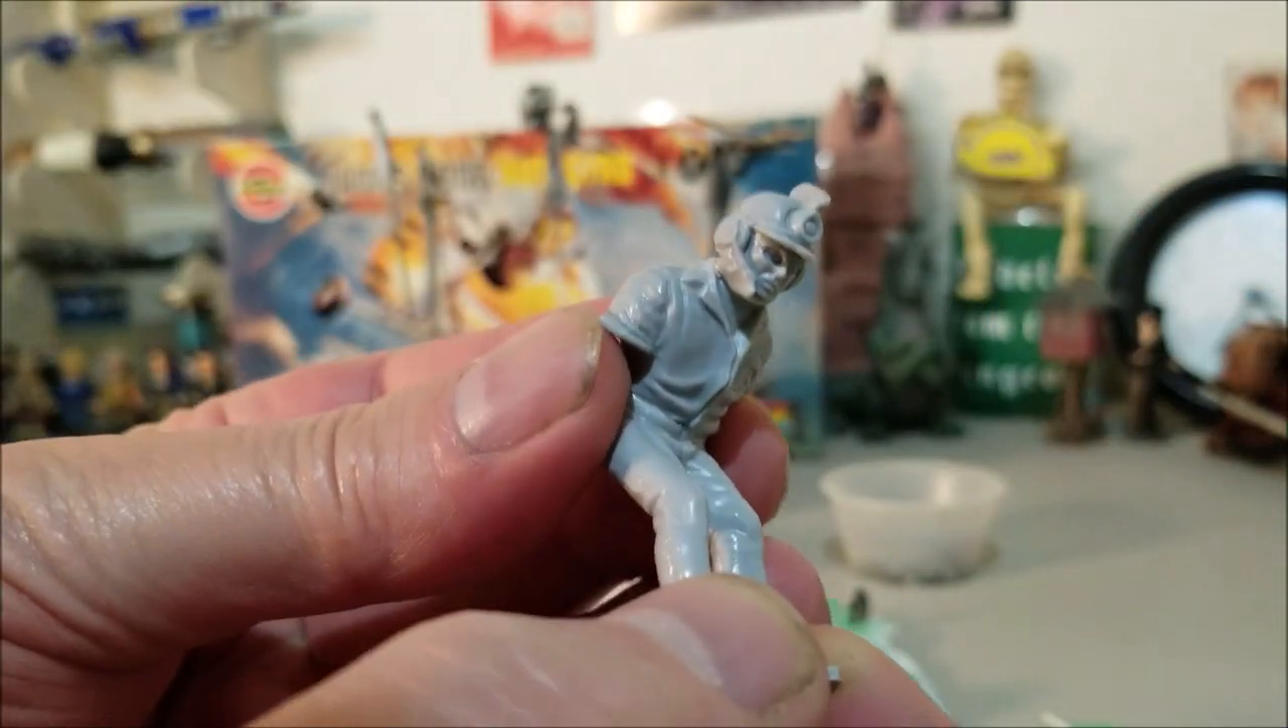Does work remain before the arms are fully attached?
Yes.